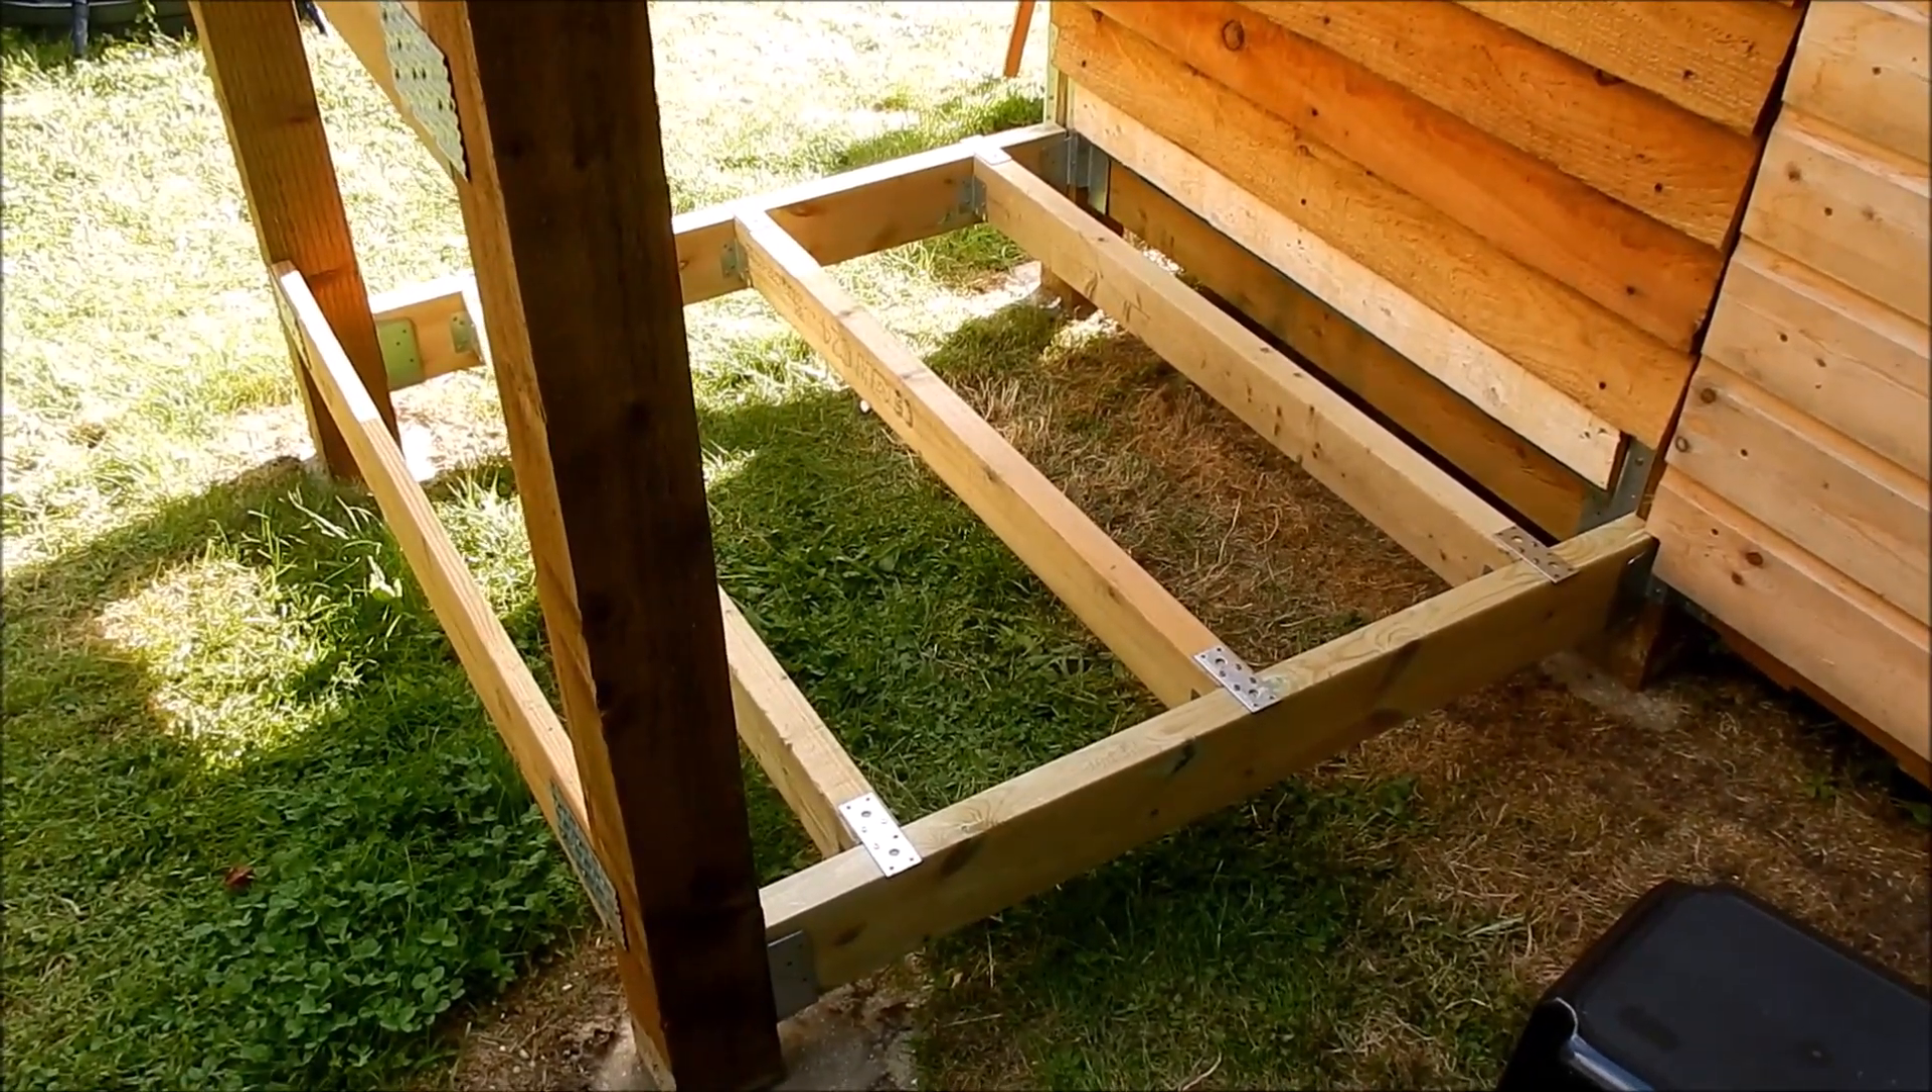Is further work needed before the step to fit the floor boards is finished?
Yes.